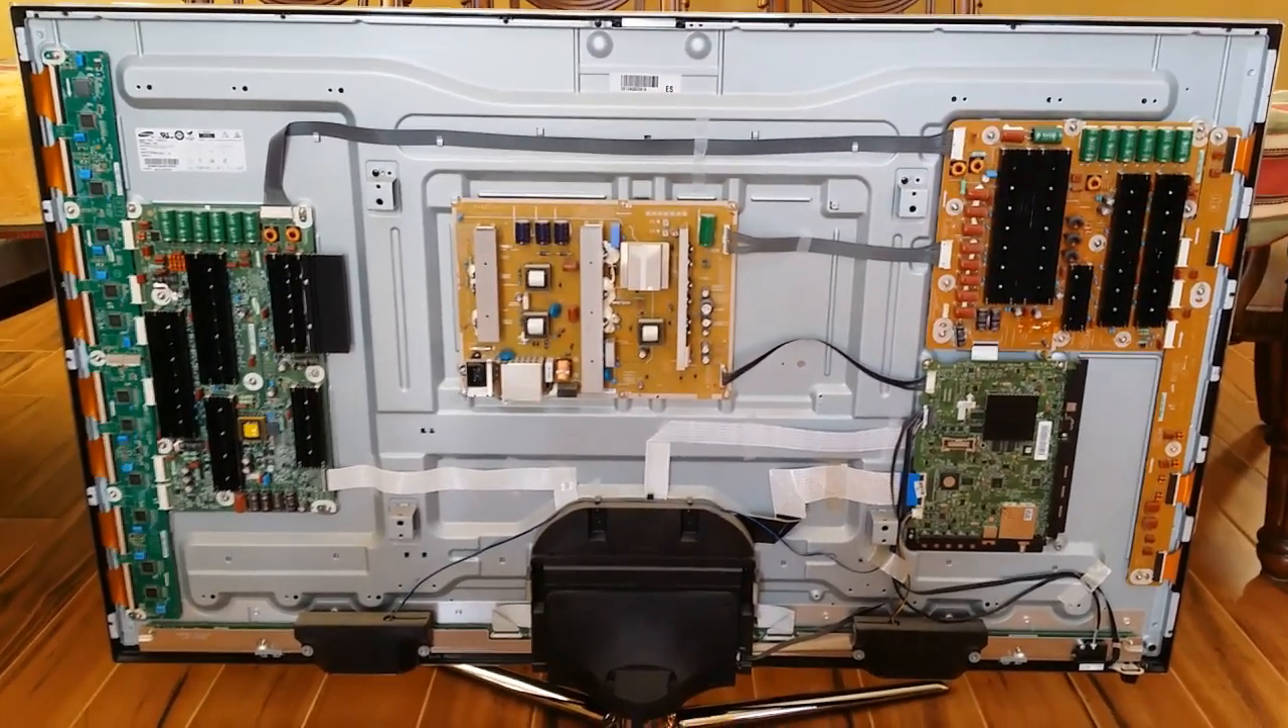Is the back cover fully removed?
Yes.